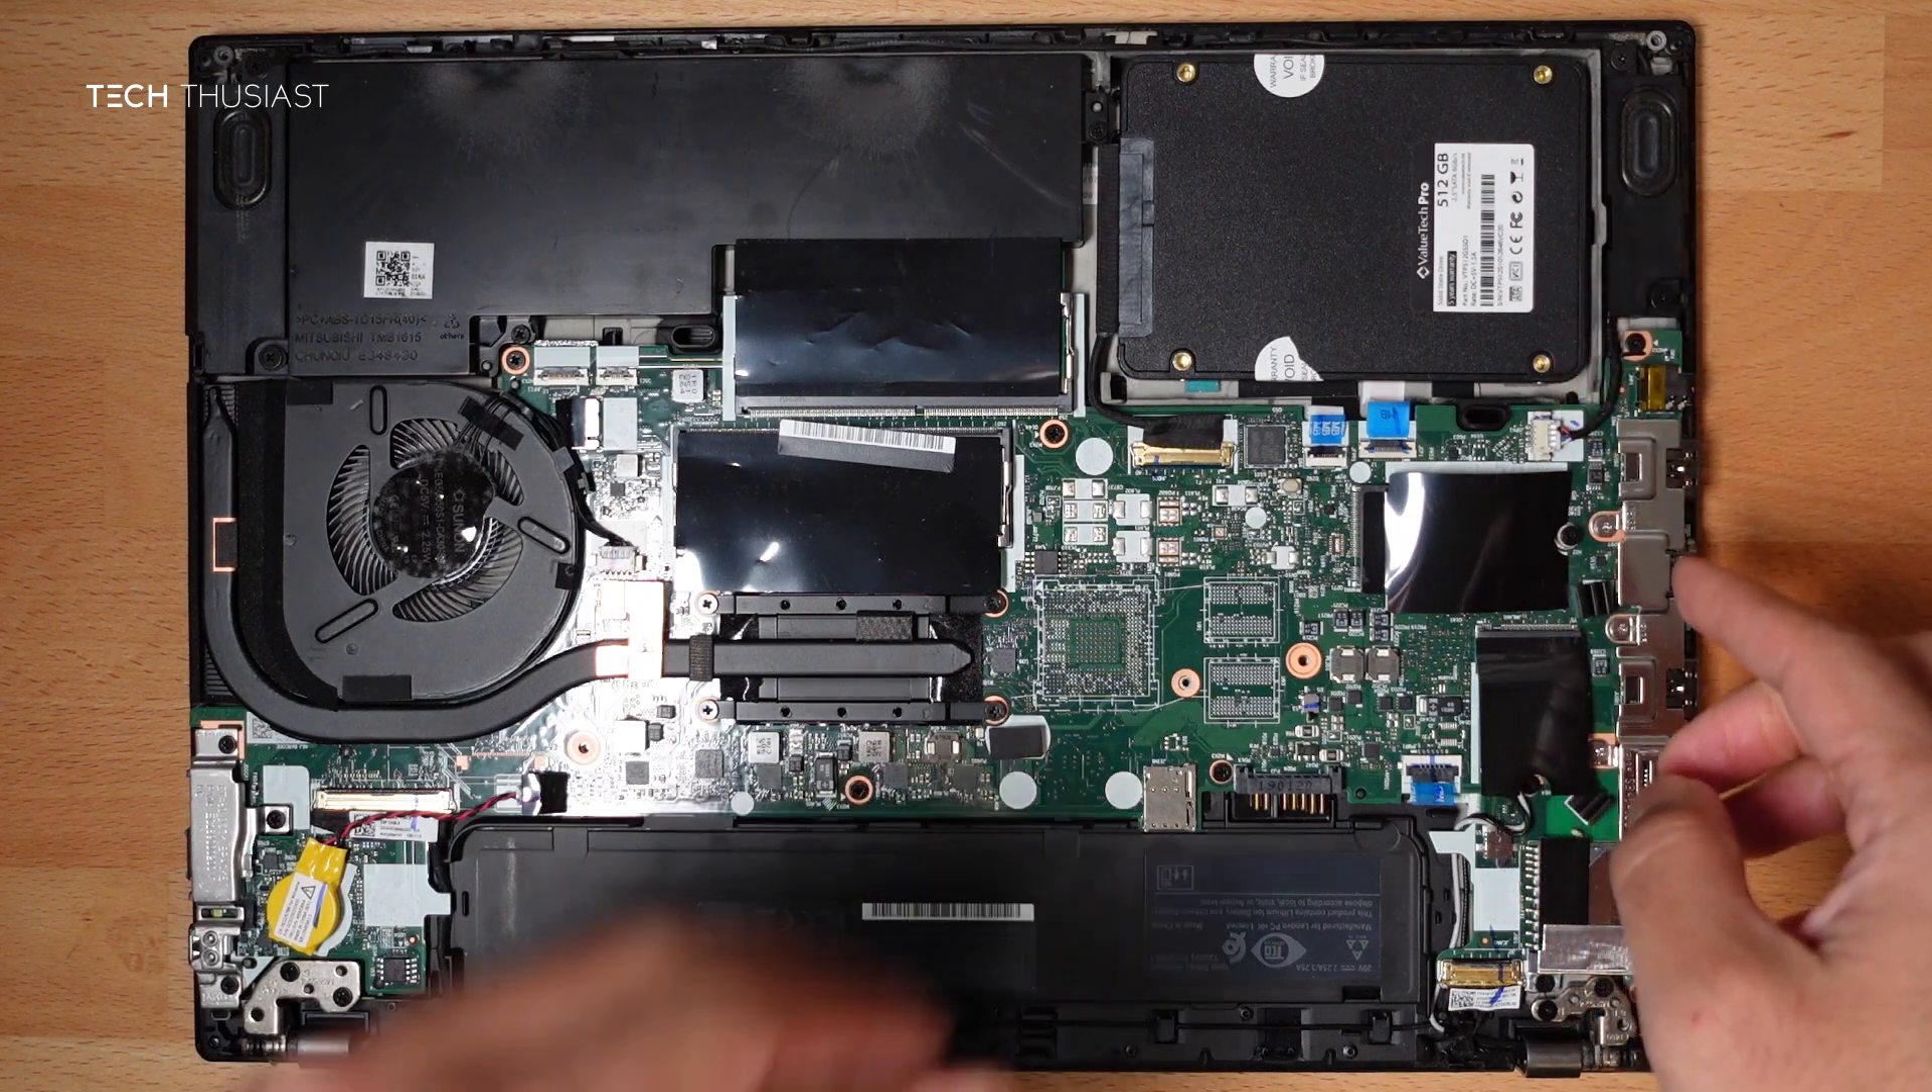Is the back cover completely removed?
Yes.